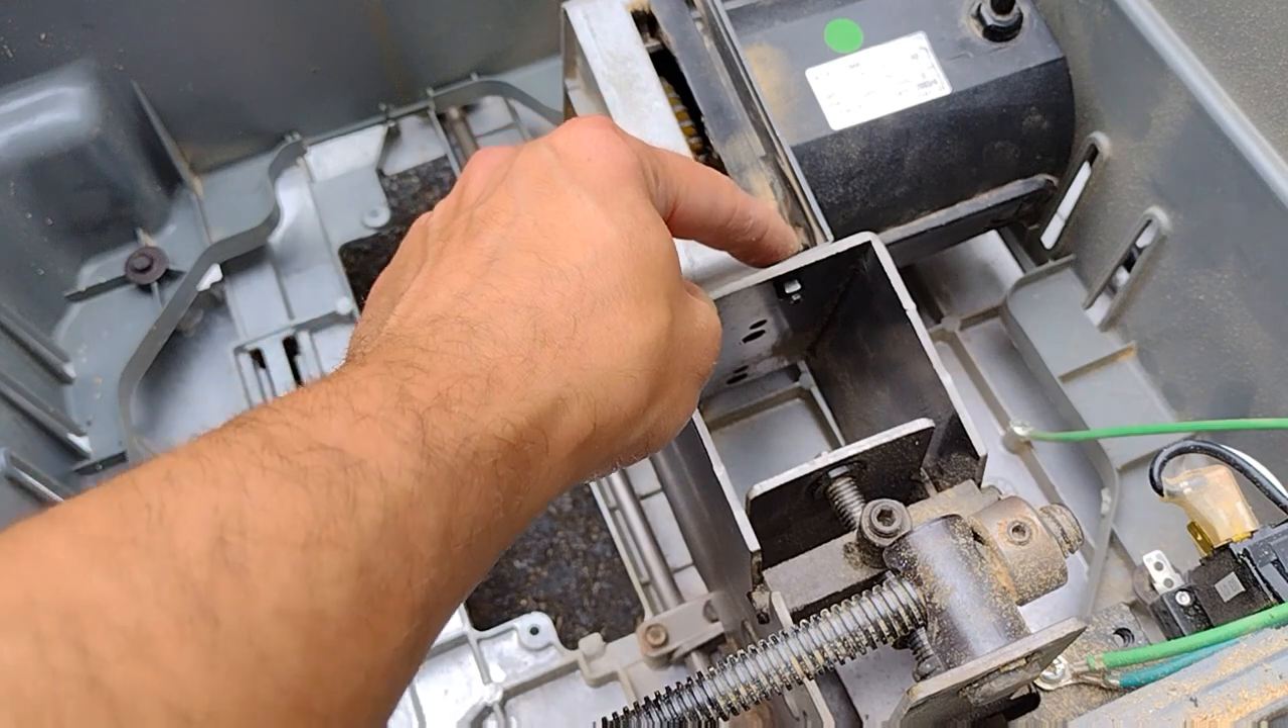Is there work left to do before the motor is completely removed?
Yes.